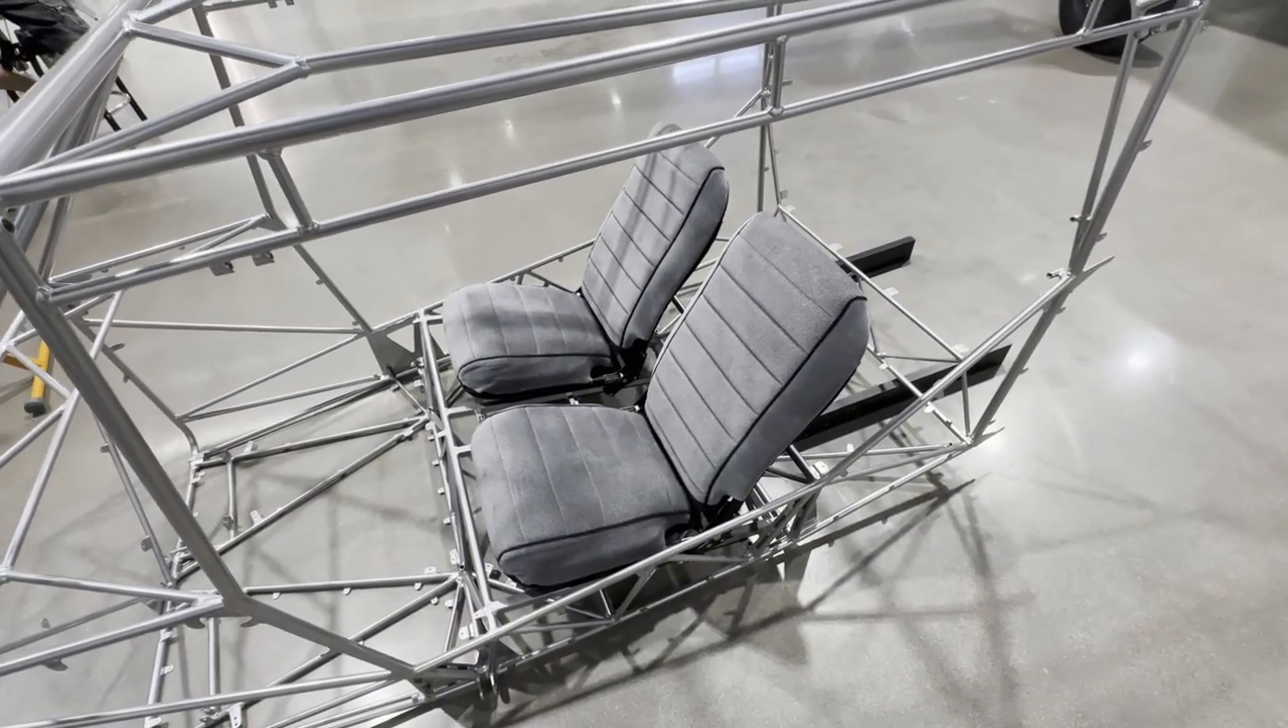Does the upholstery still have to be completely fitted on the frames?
No.